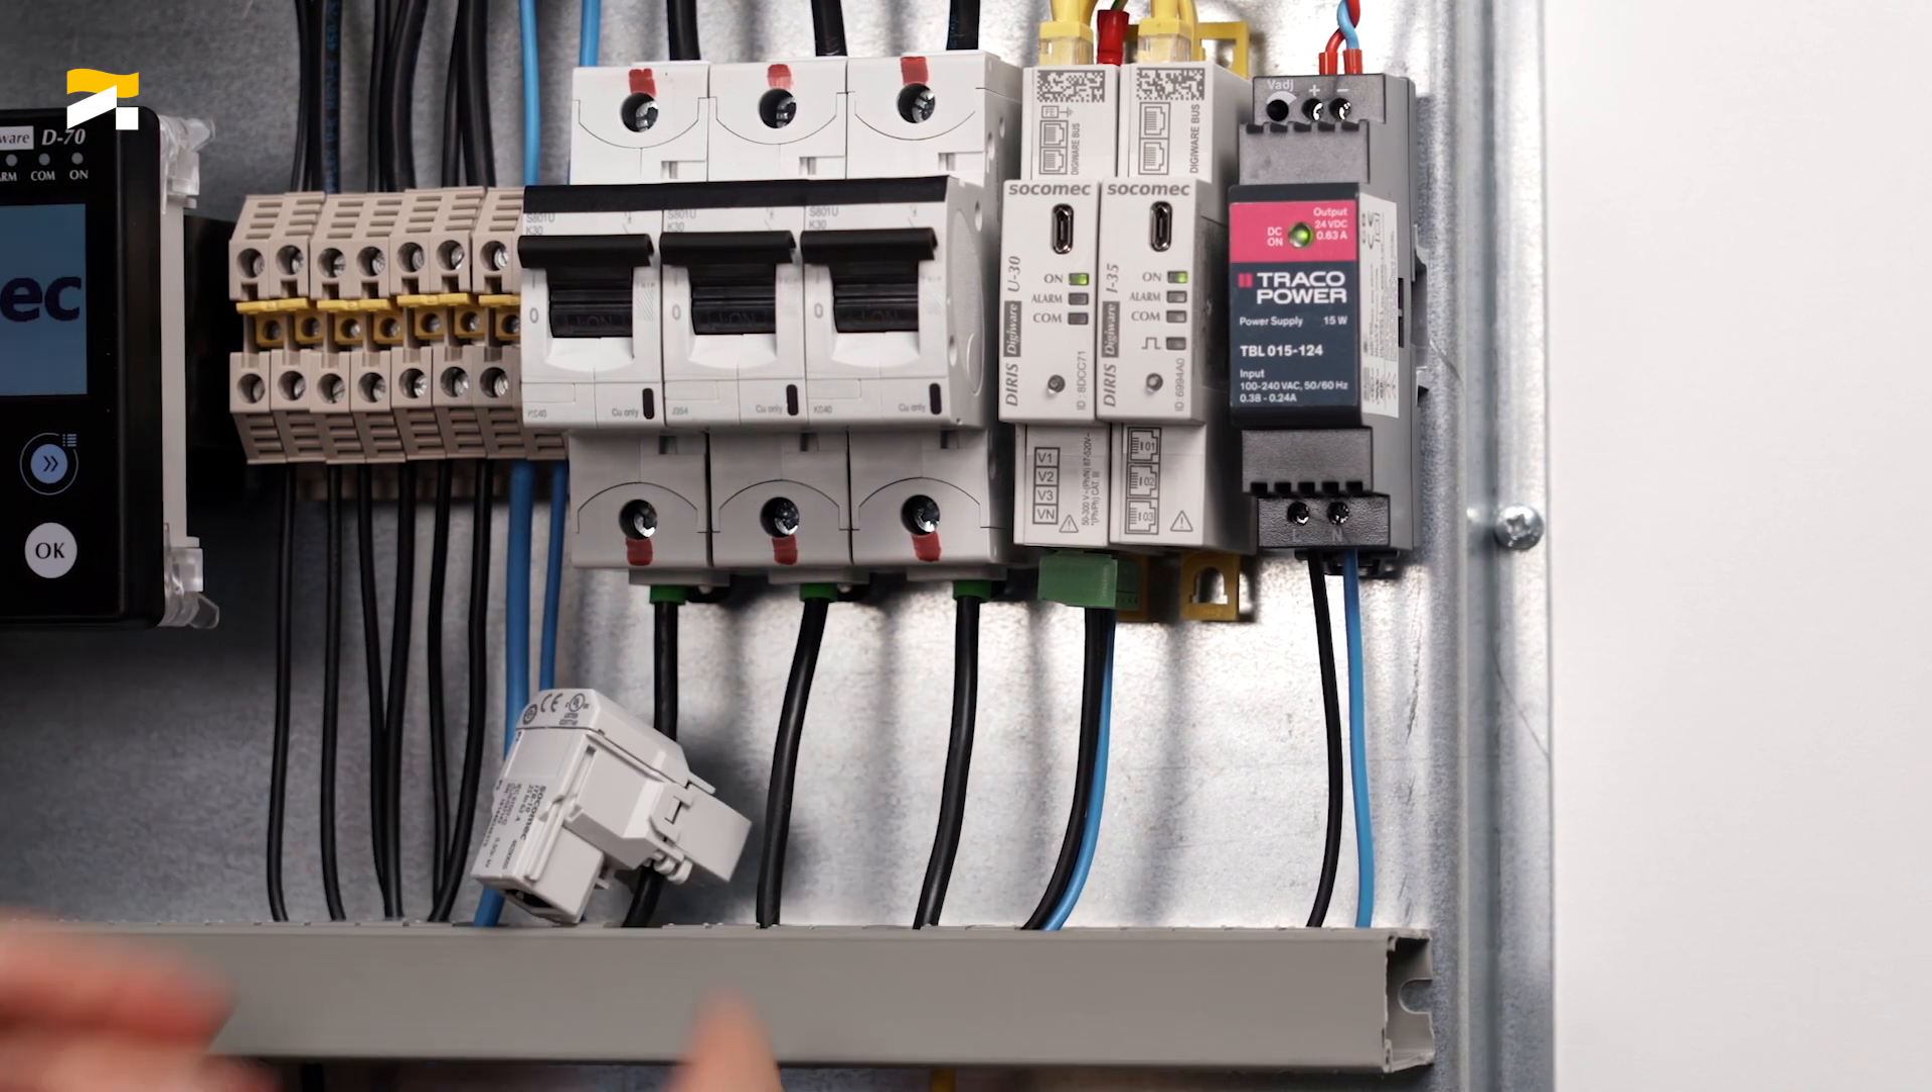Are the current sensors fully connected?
No.